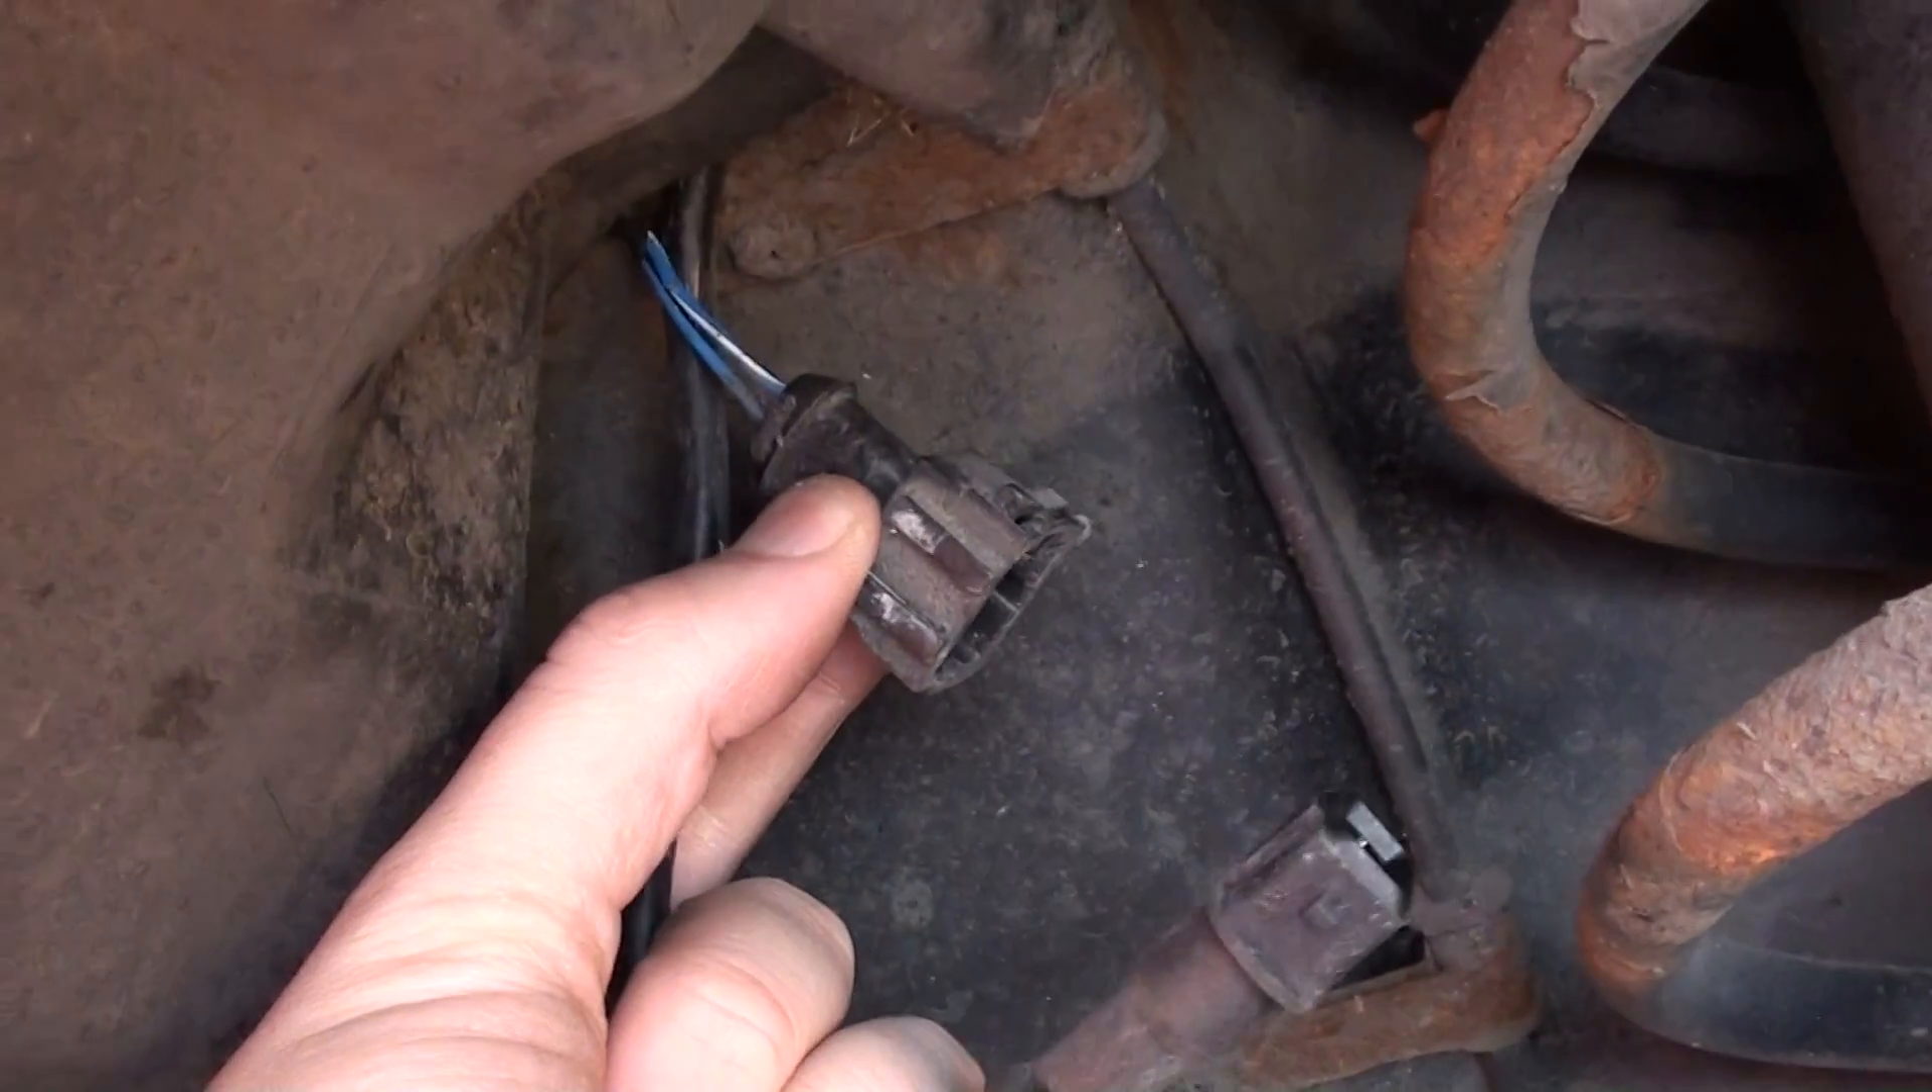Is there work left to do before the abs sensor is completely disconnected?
No.